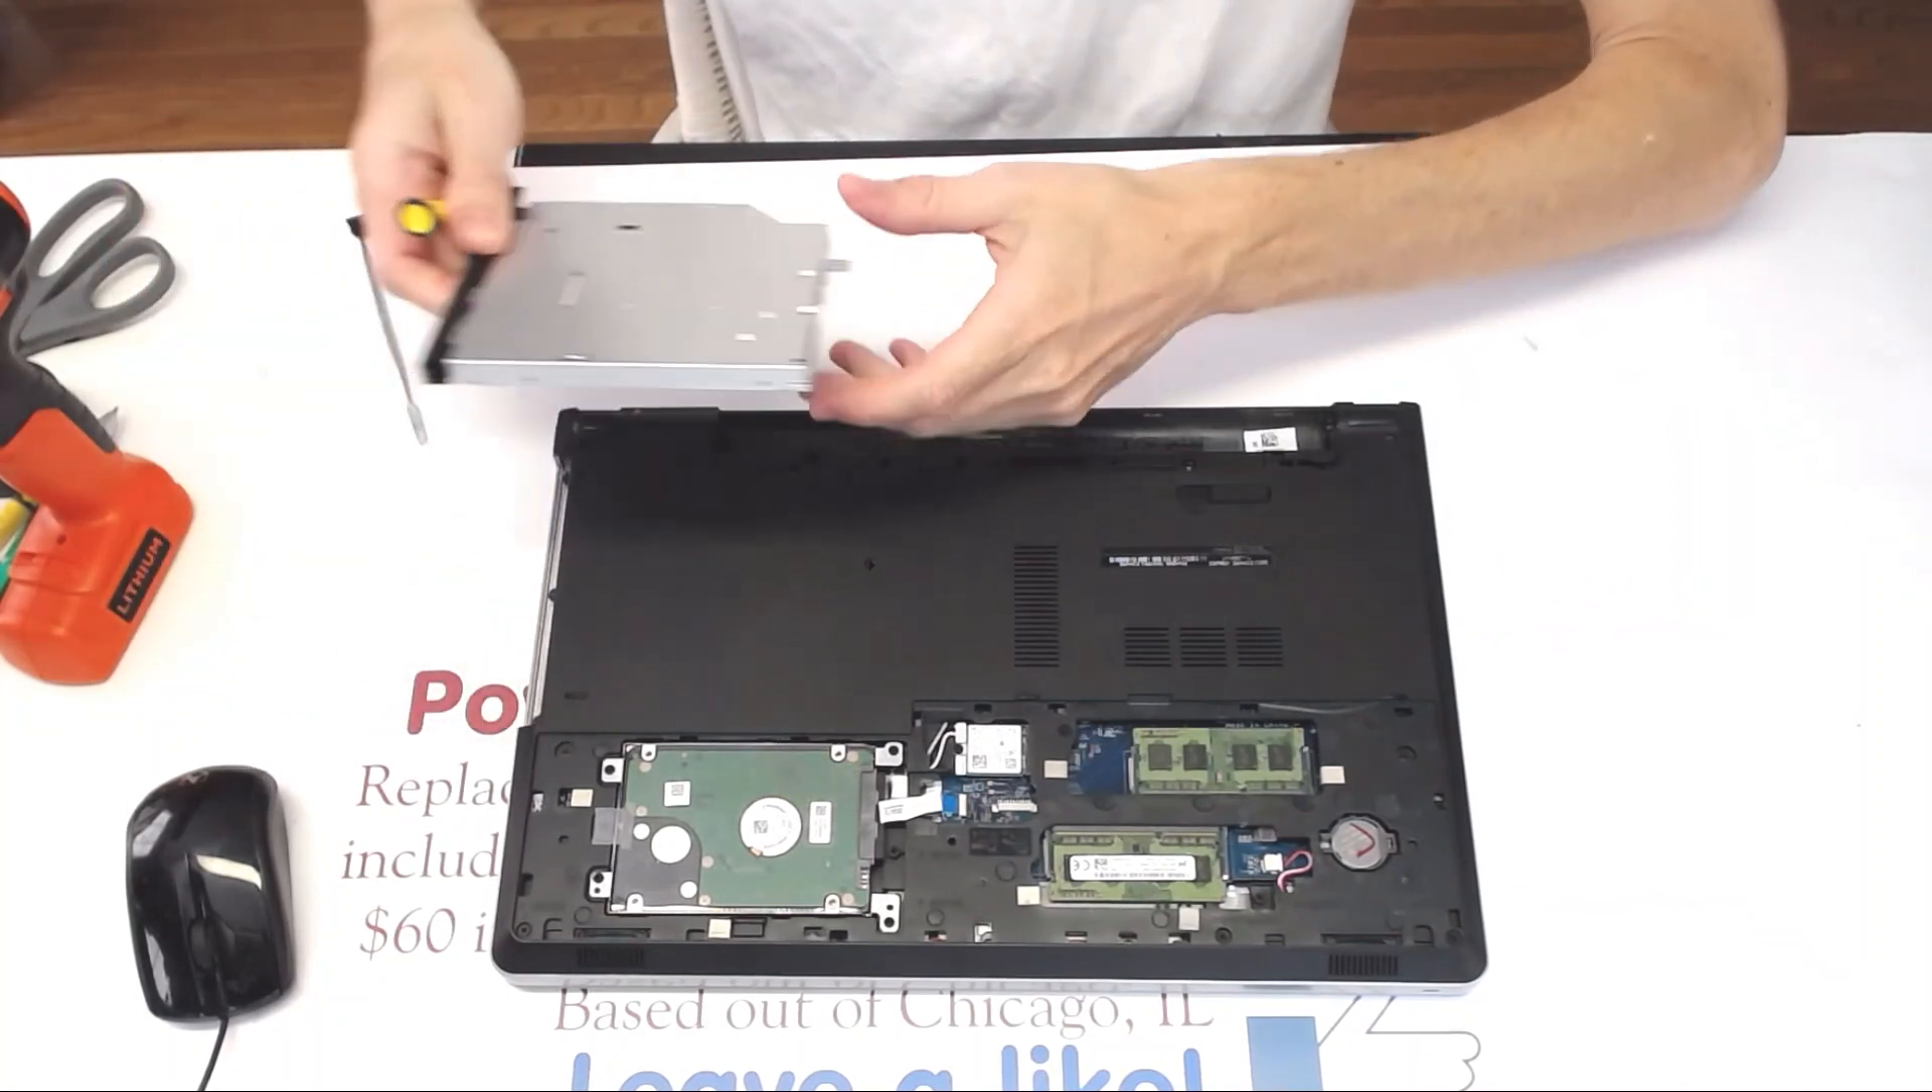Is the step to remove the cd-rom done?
Yes.